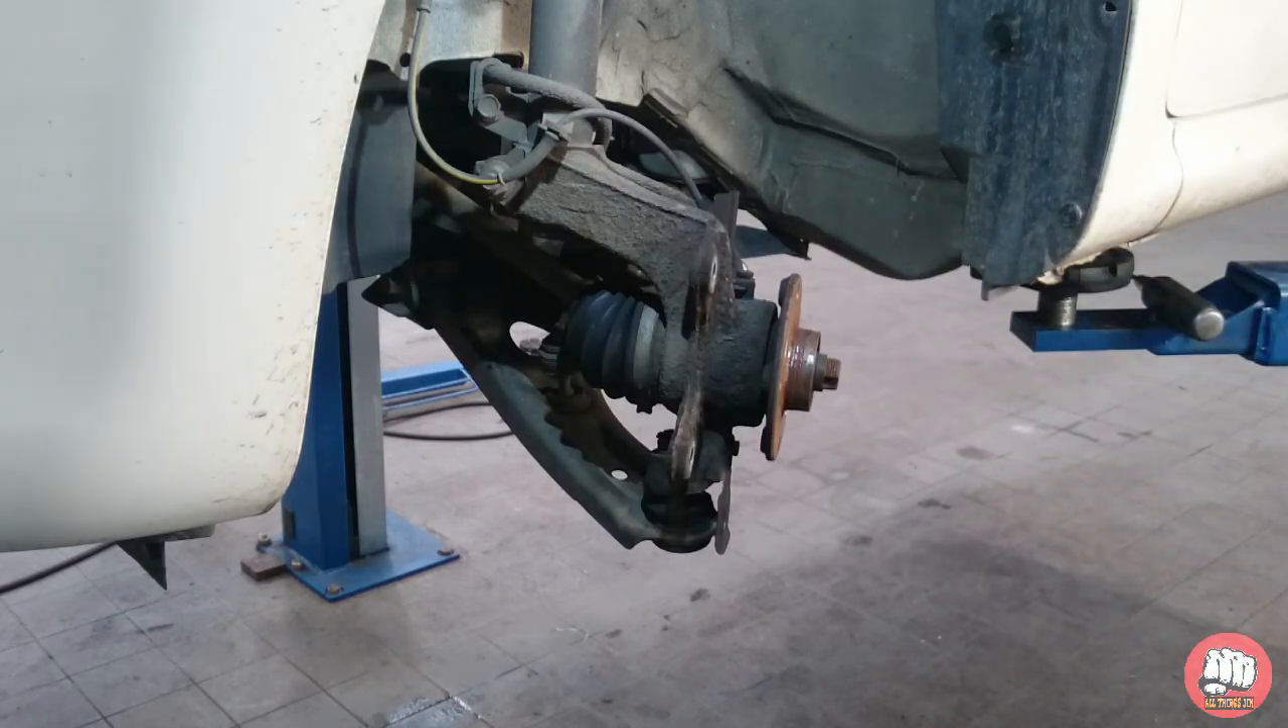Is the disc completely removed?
Yes.